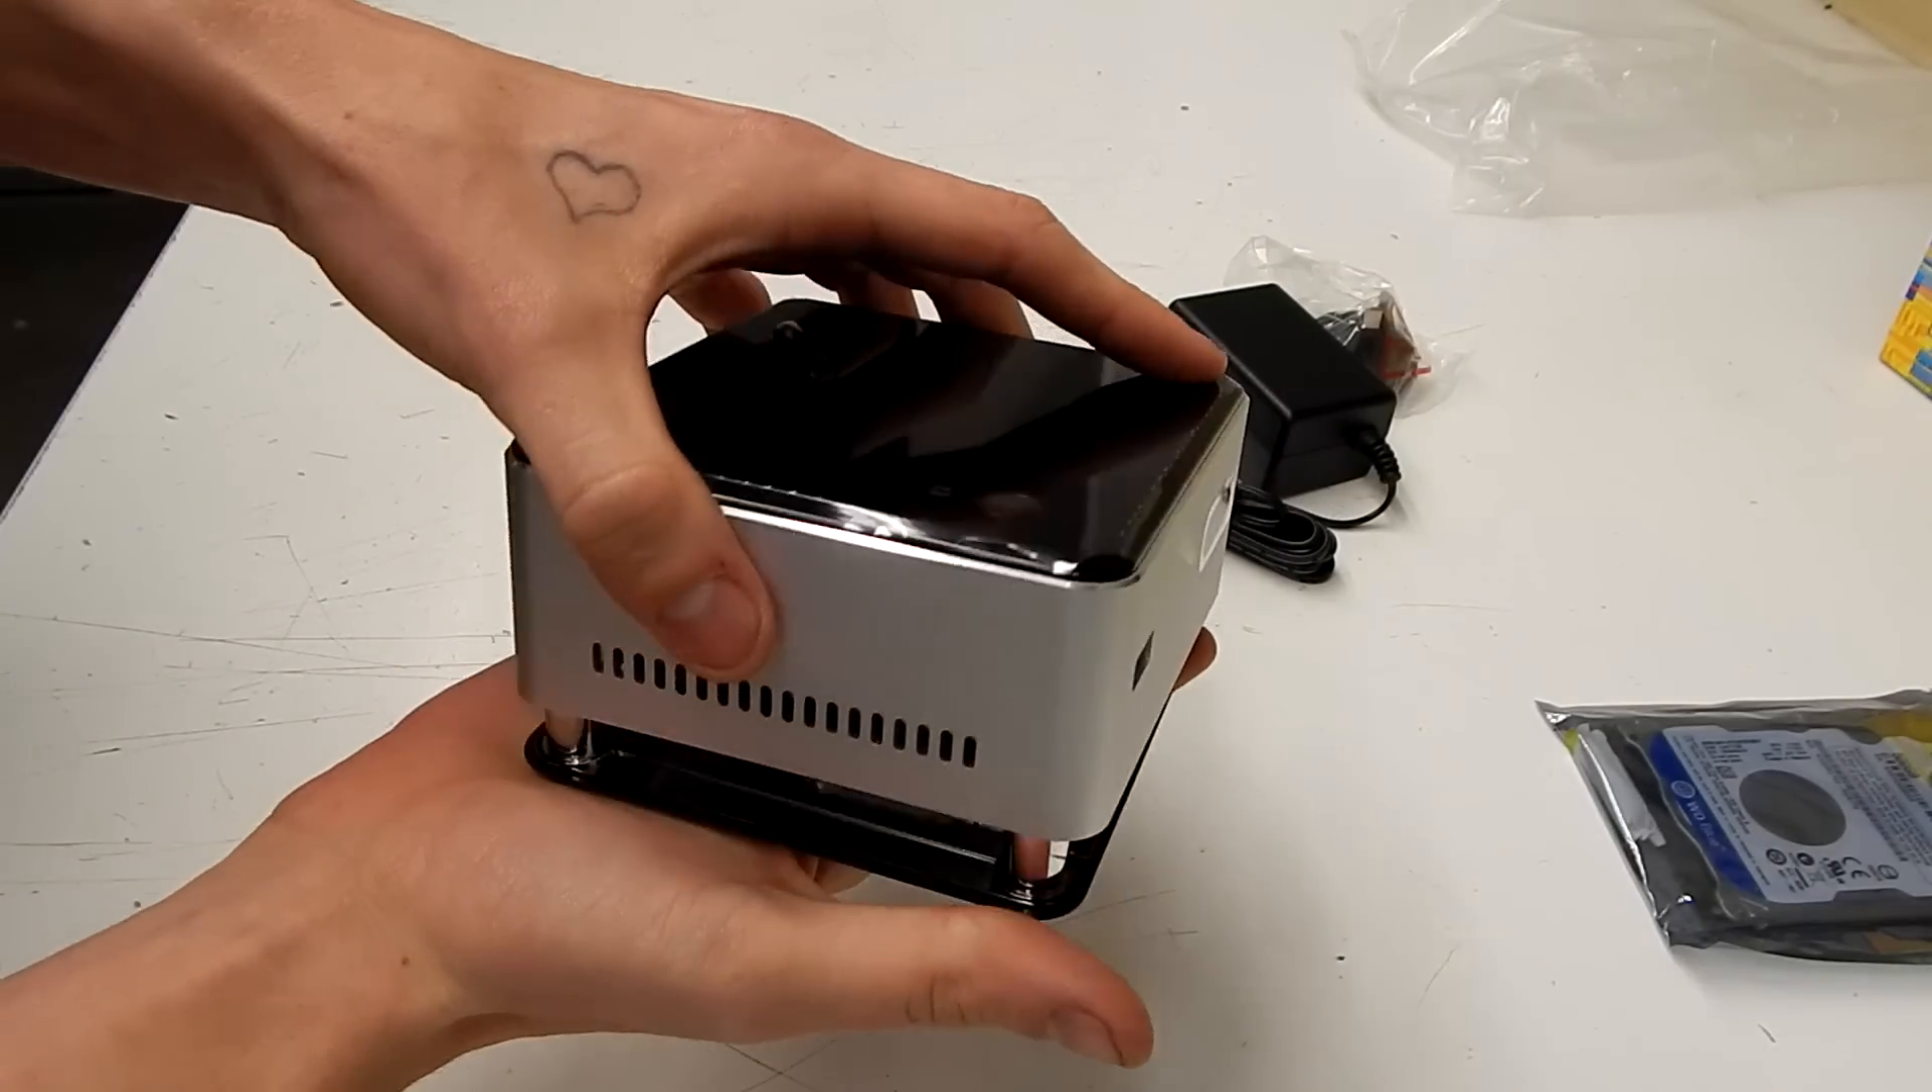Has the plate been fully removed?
No.